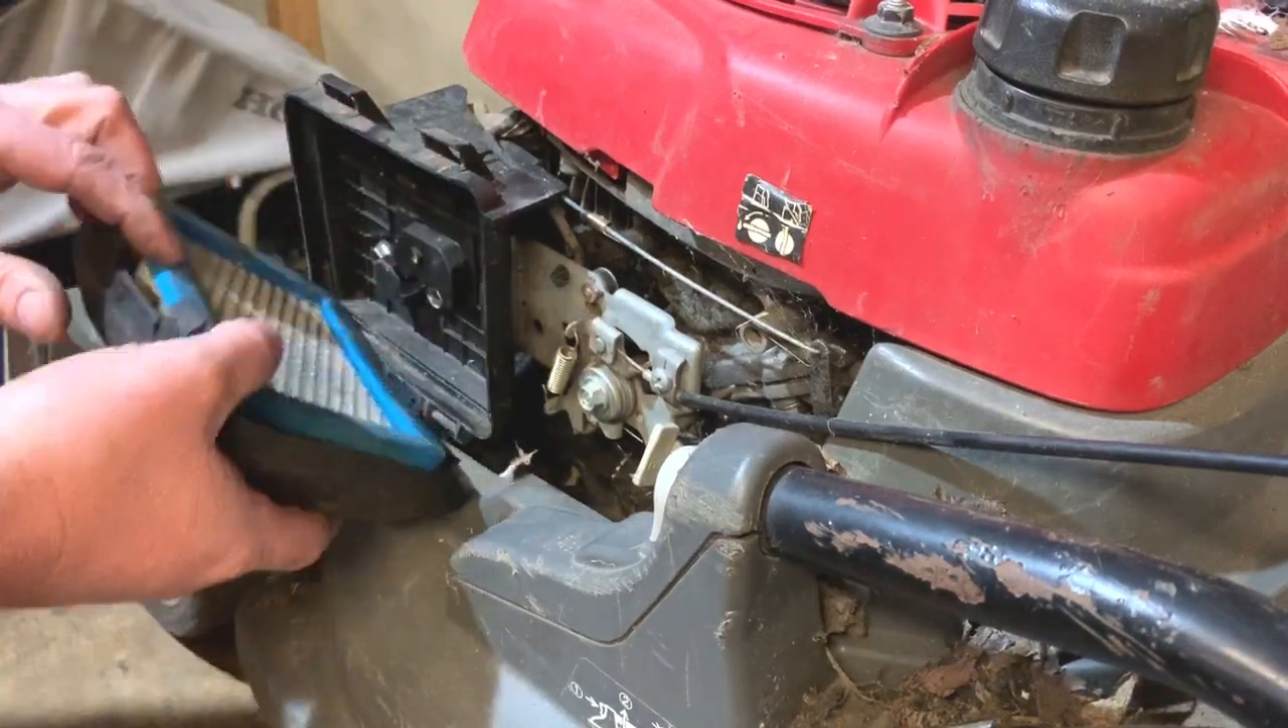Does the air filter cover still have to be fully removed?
No.